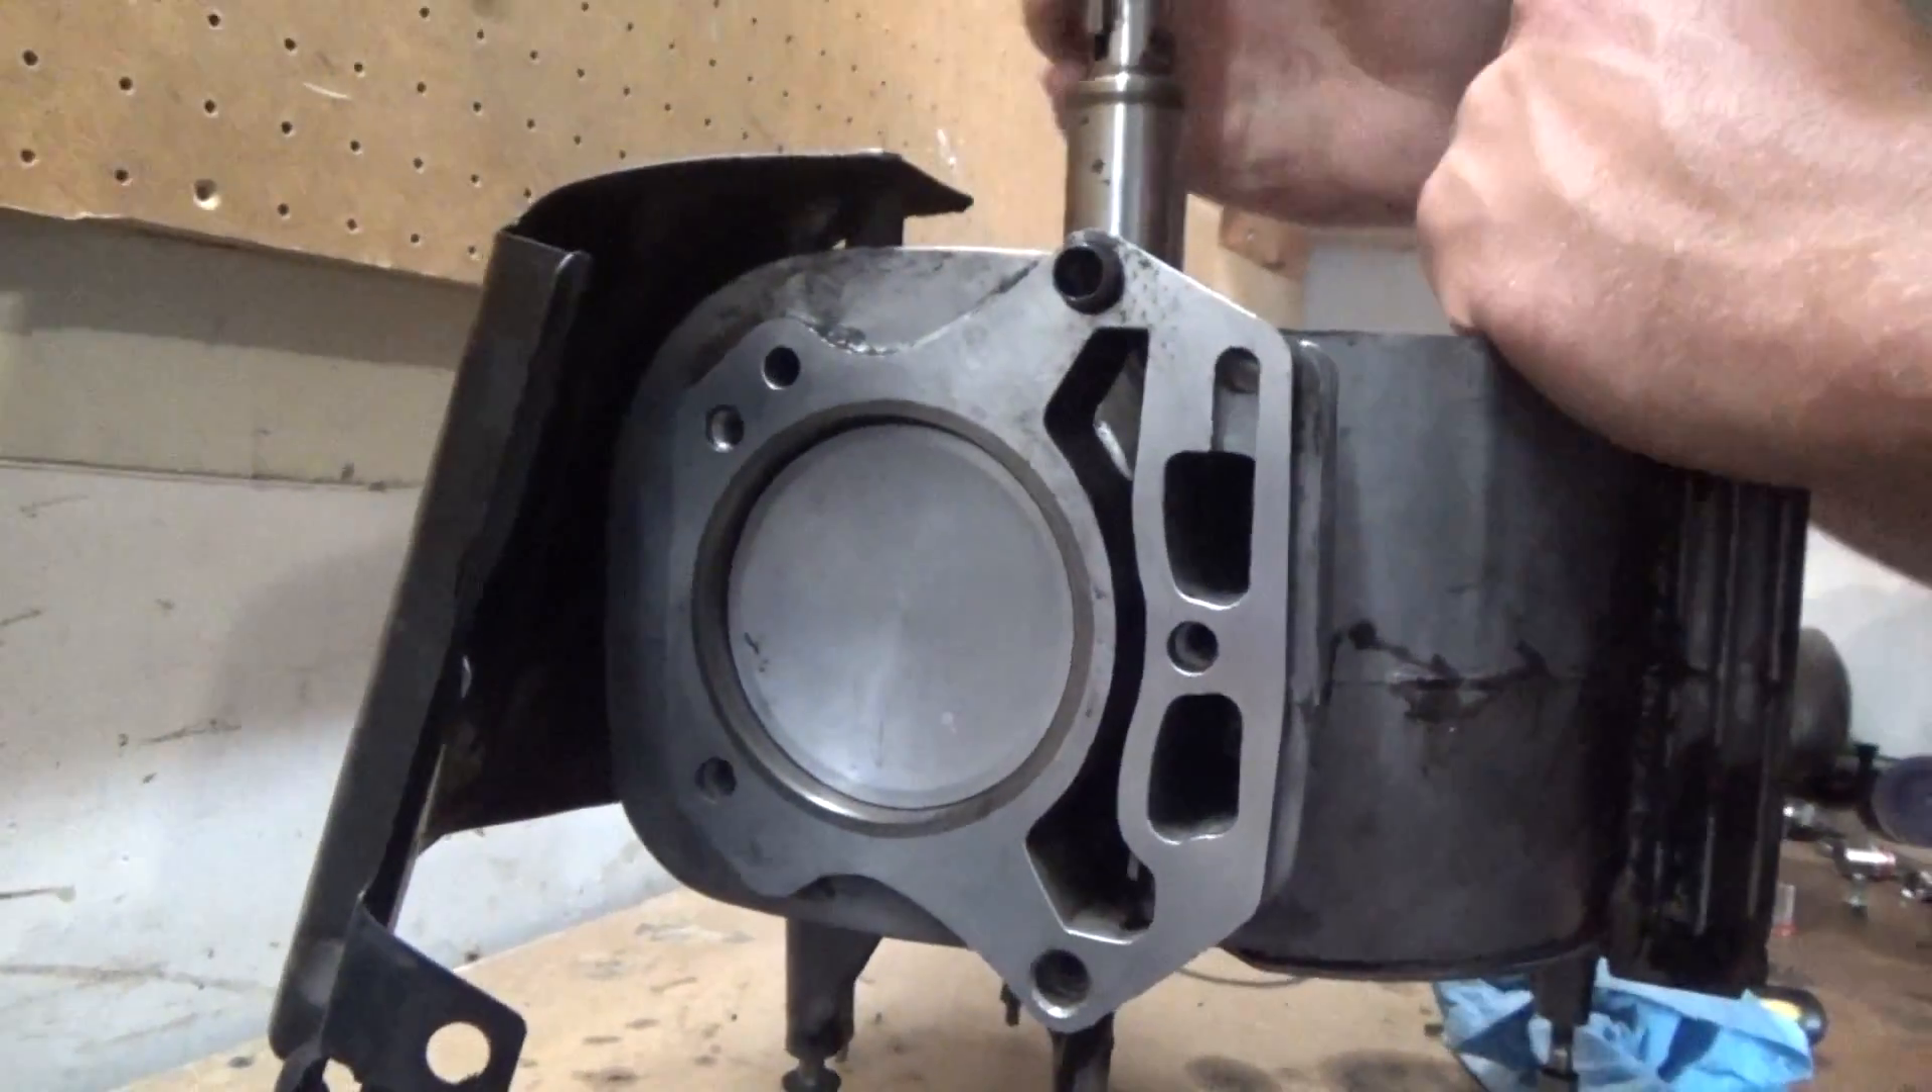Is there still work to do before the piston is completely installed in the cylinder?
No.